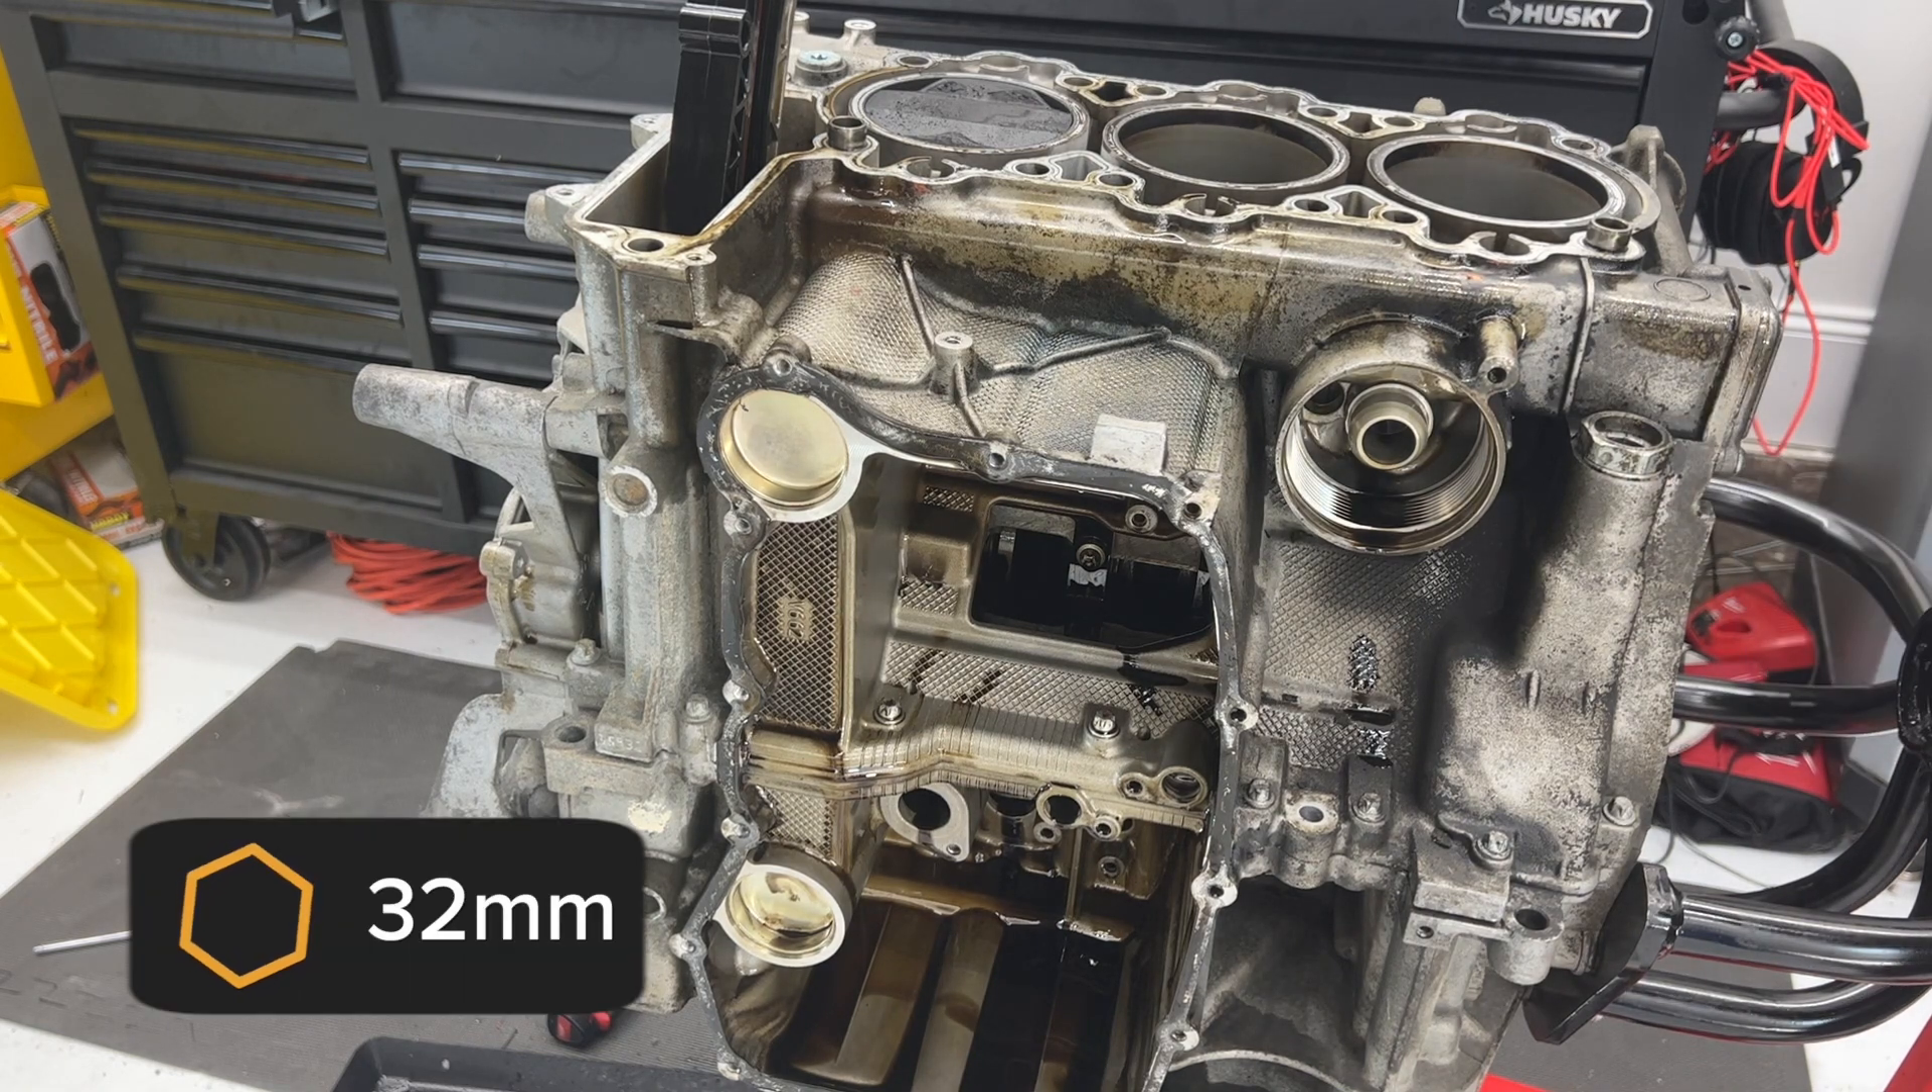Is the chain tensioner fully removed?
No.